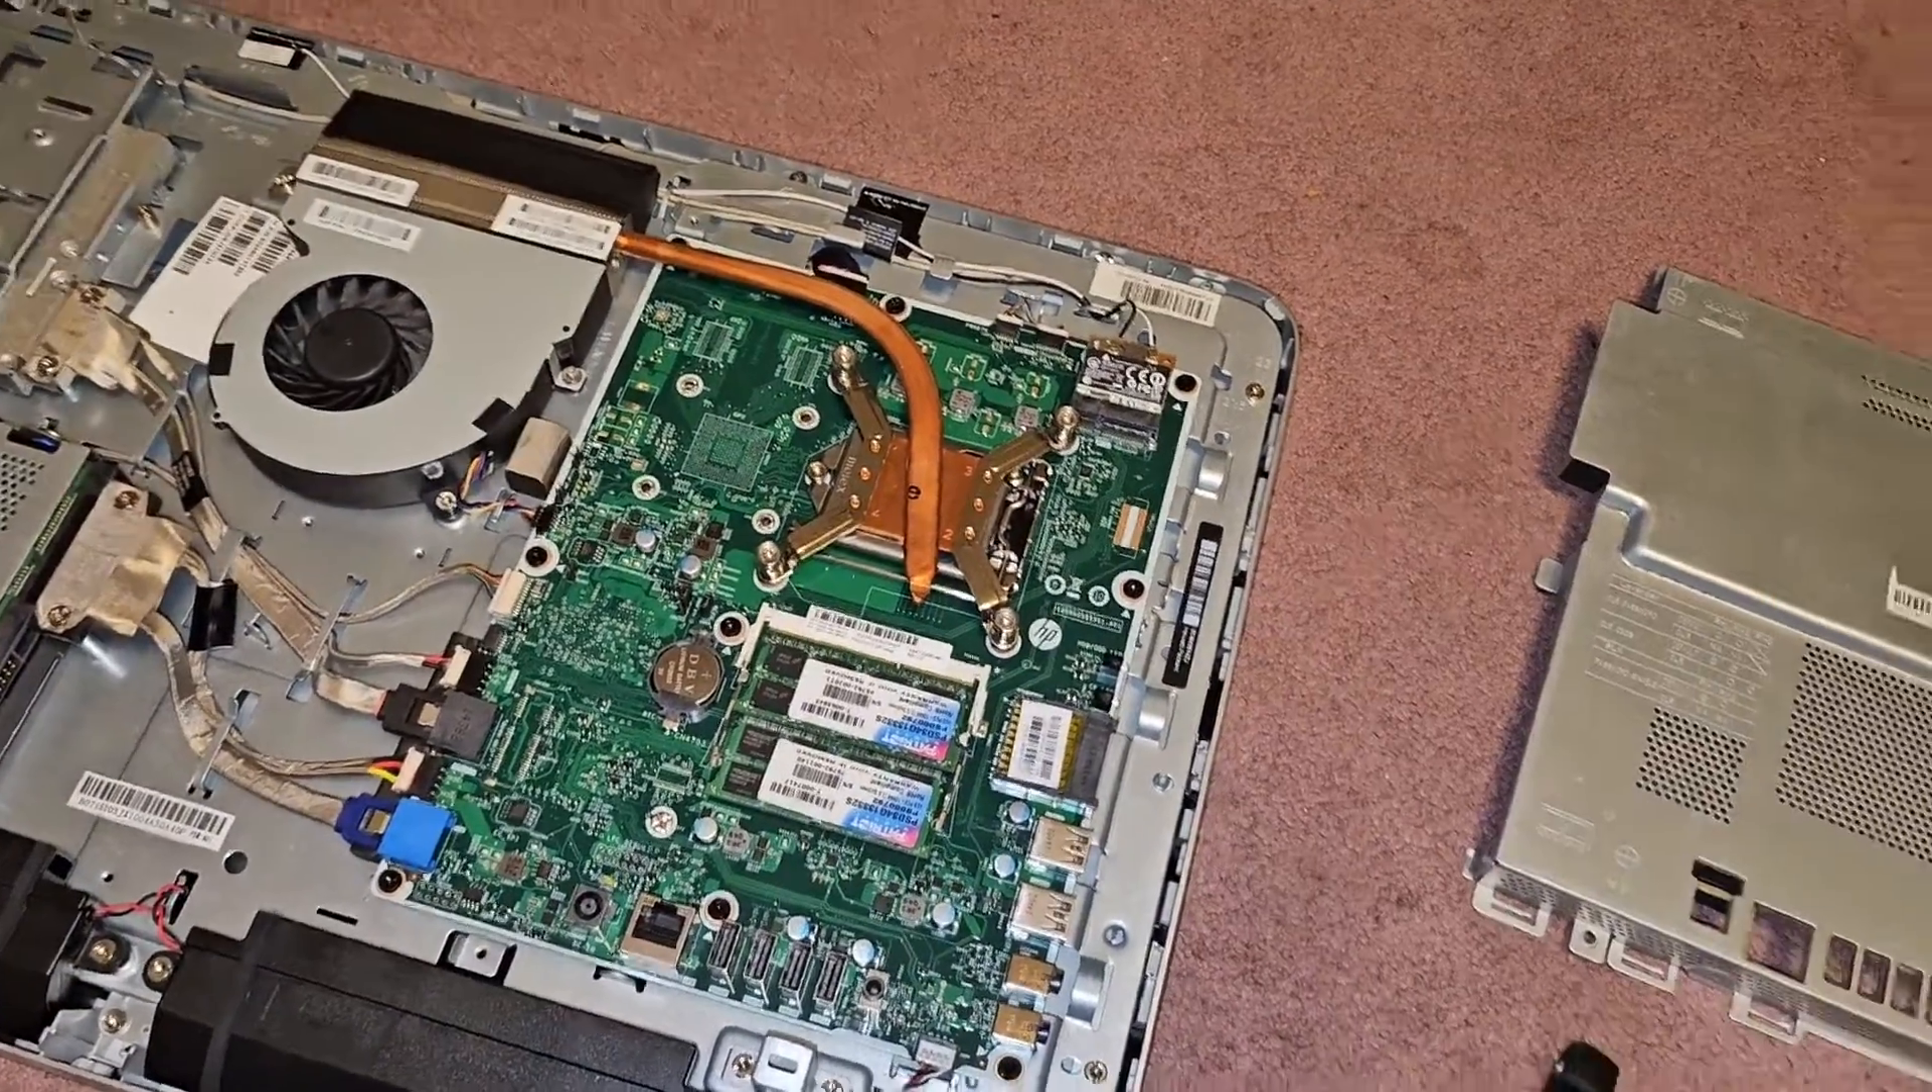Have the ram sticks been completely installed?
Yes.